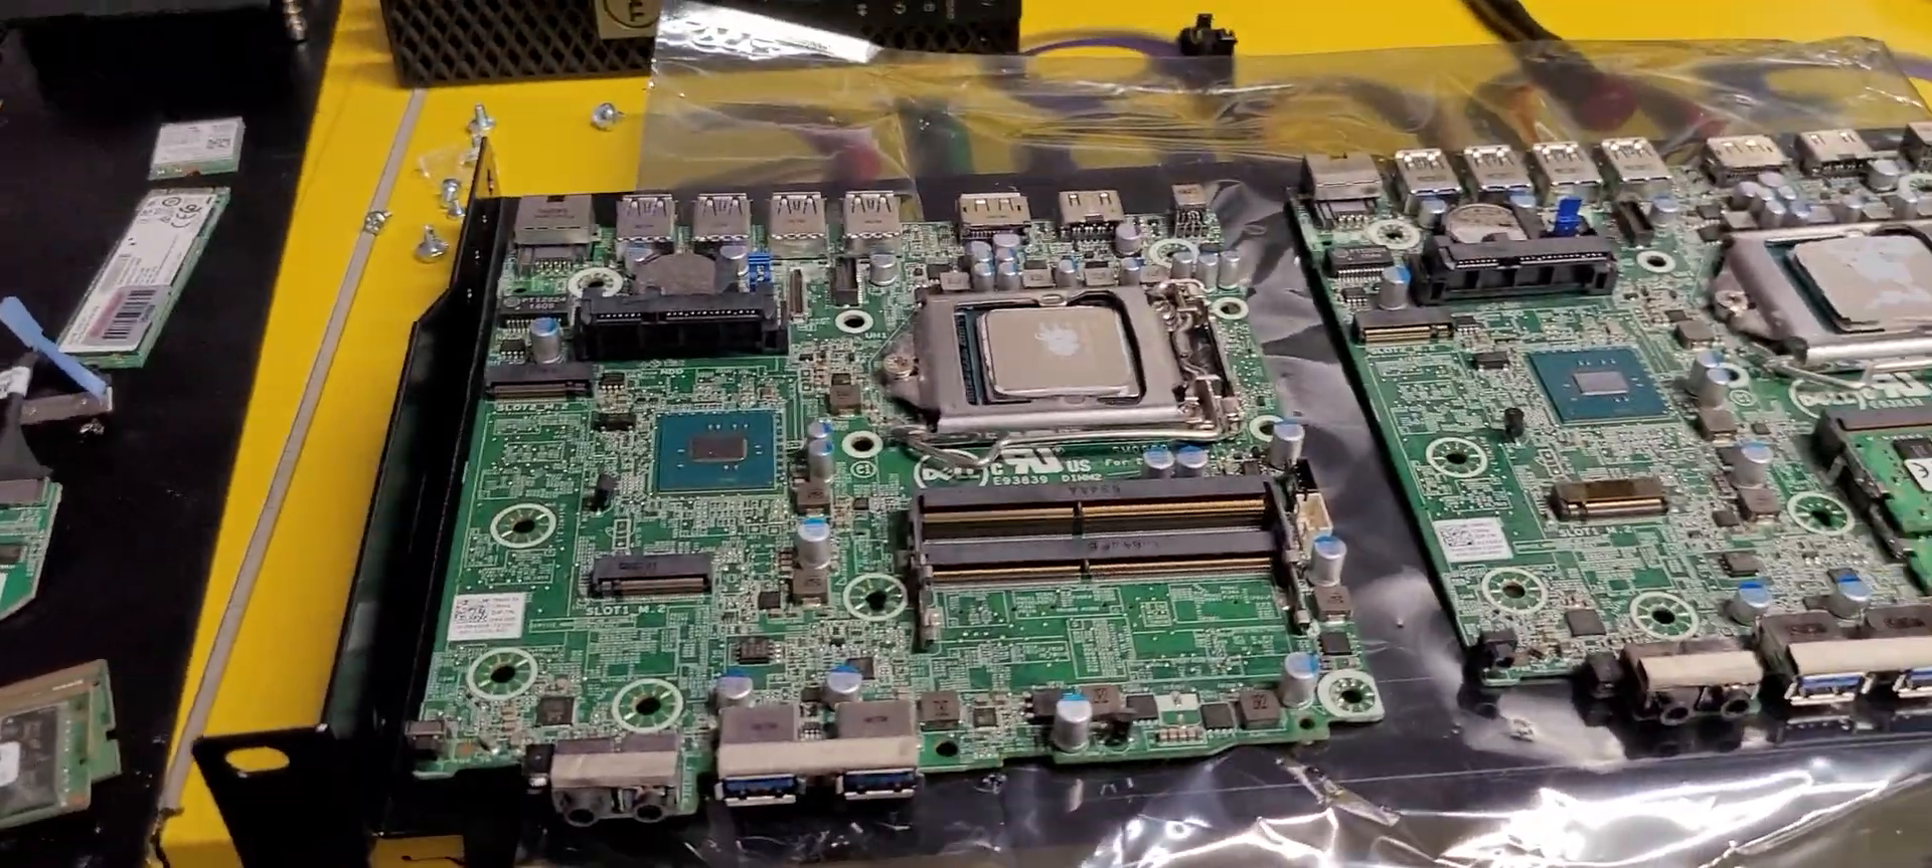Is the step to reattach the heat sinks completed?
No.